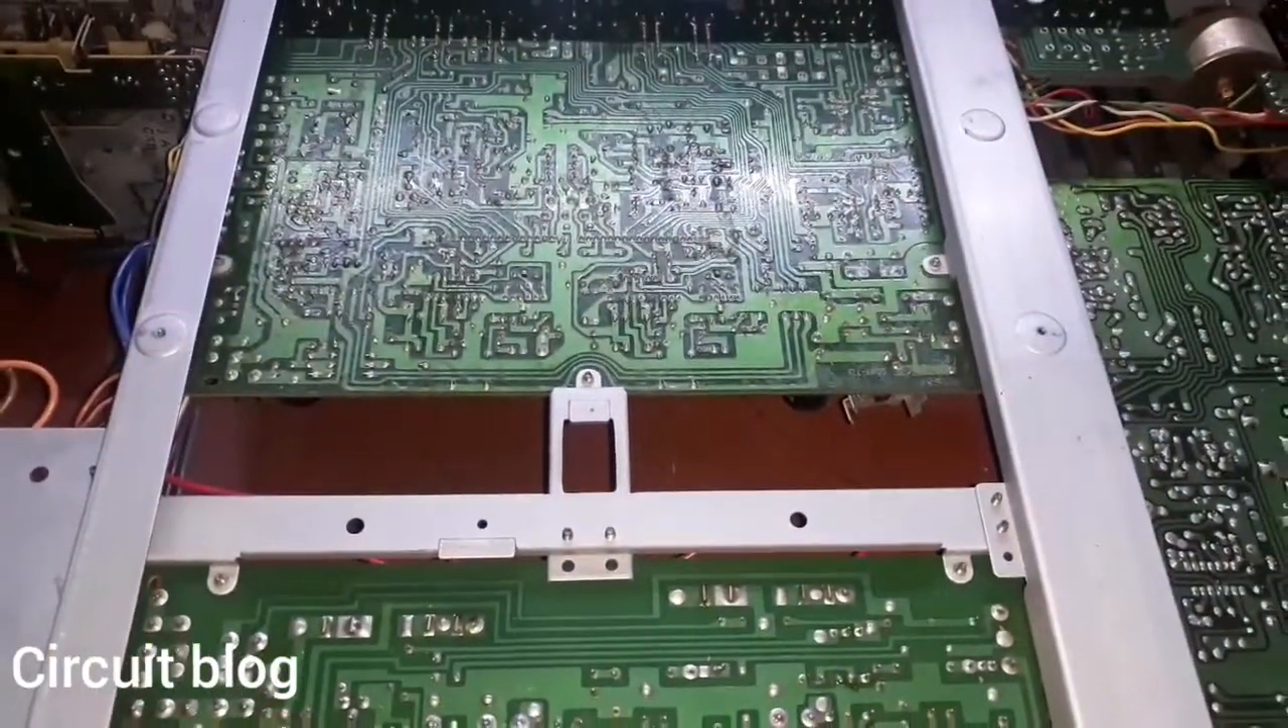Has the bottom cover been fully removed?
Yes.